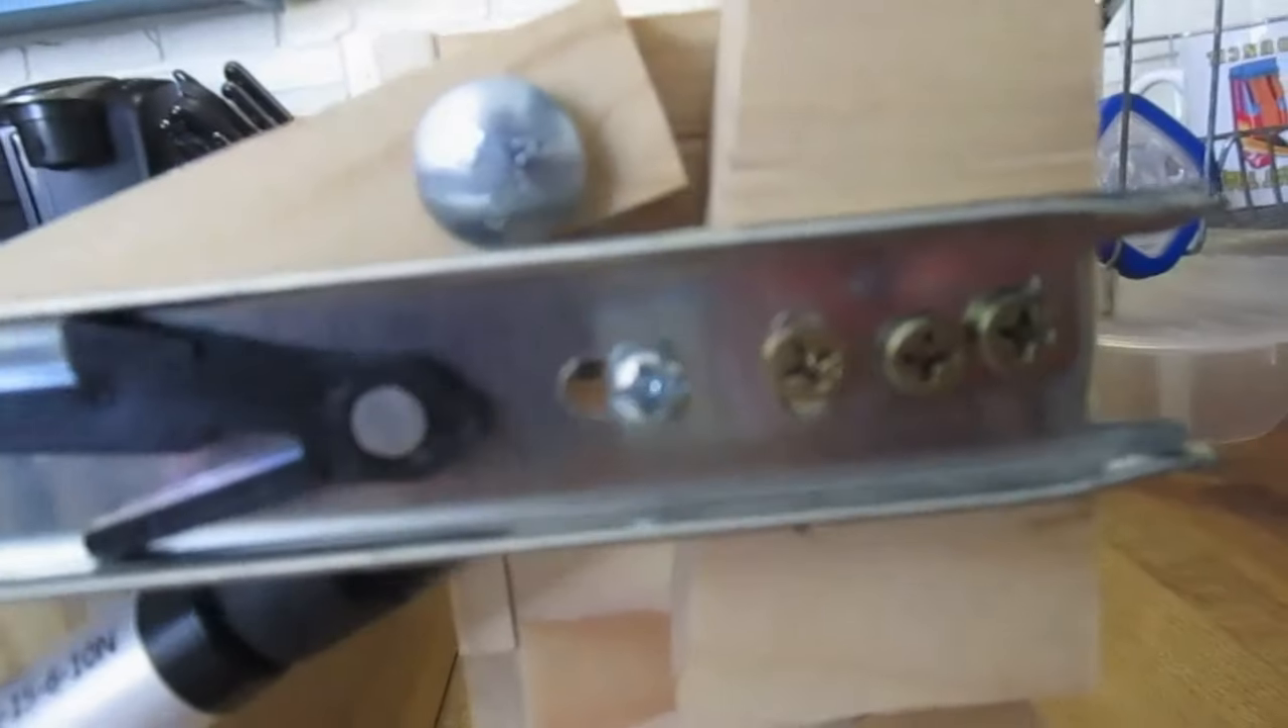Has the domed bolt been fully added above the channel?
Yes.